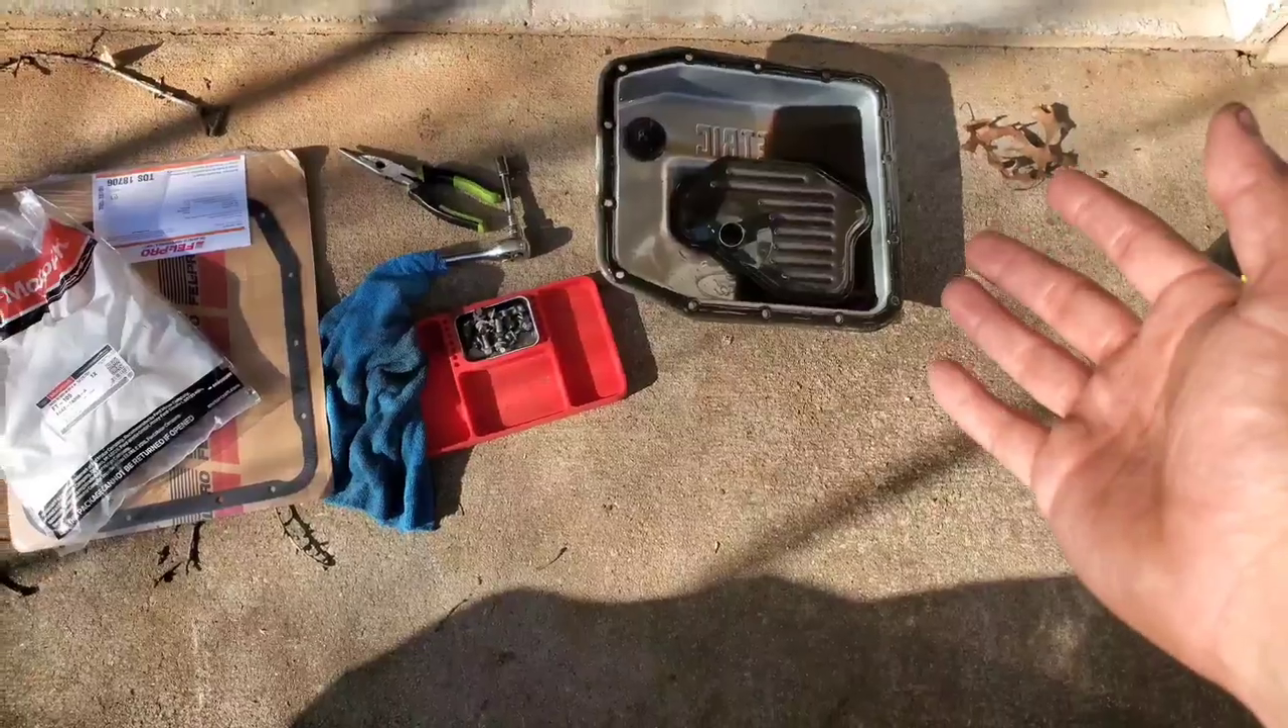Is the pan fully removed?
Yes.